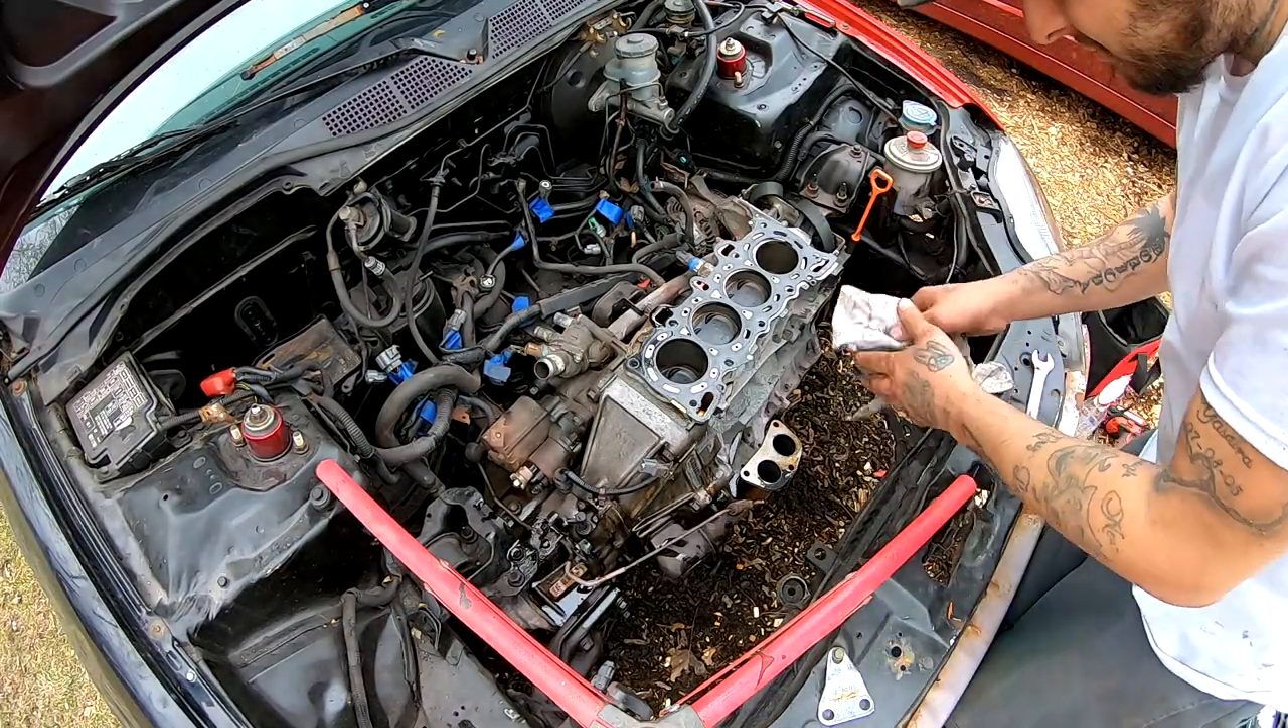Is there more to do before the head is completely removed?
No.